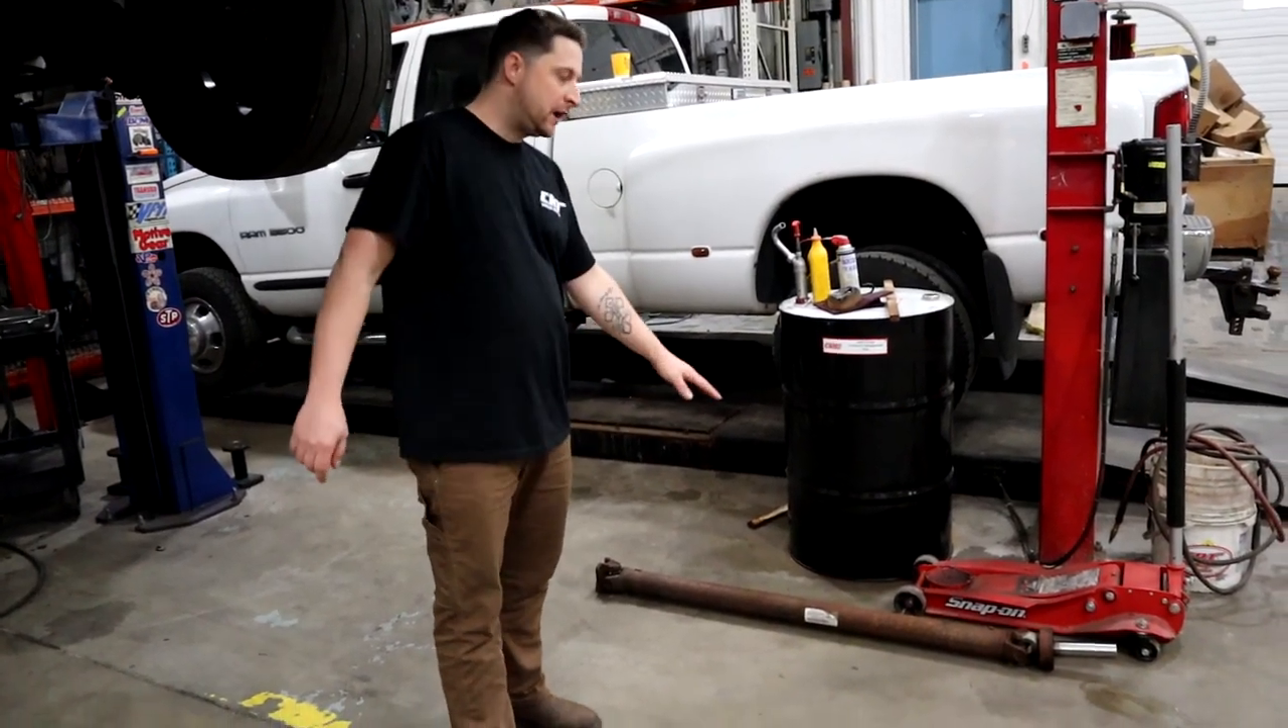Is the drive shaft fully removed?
Yes.